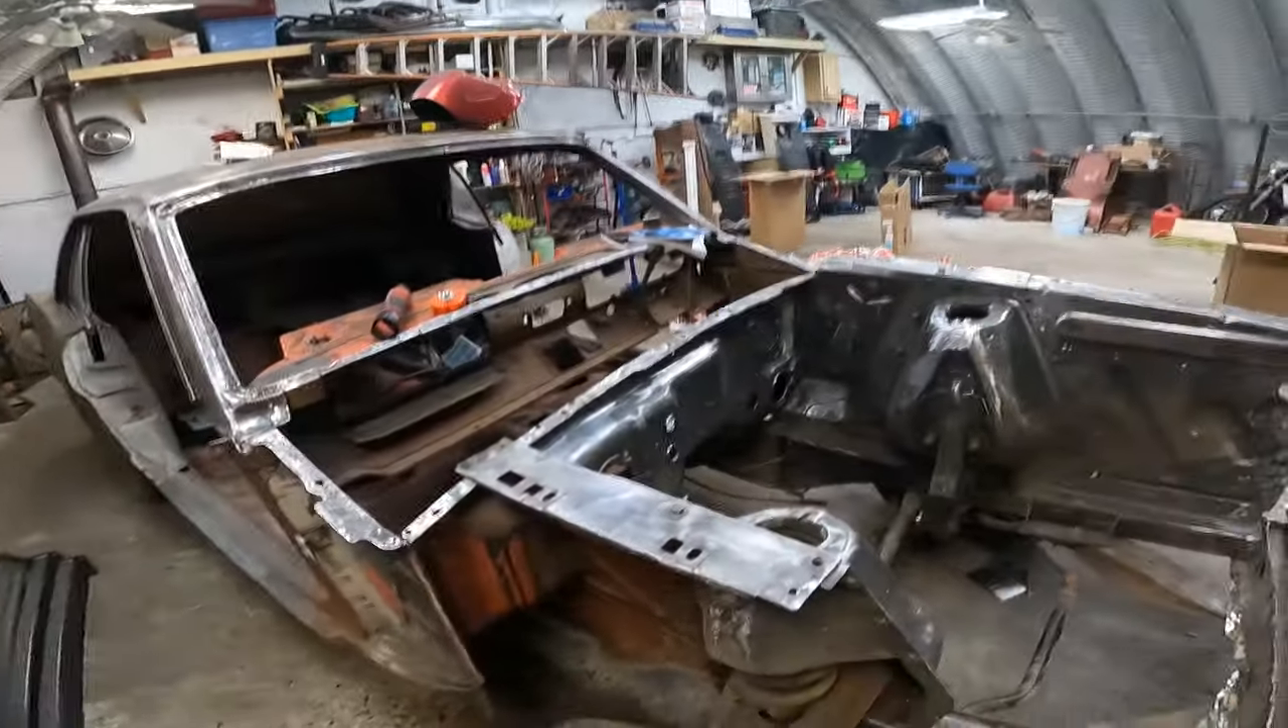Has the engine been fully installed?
No.